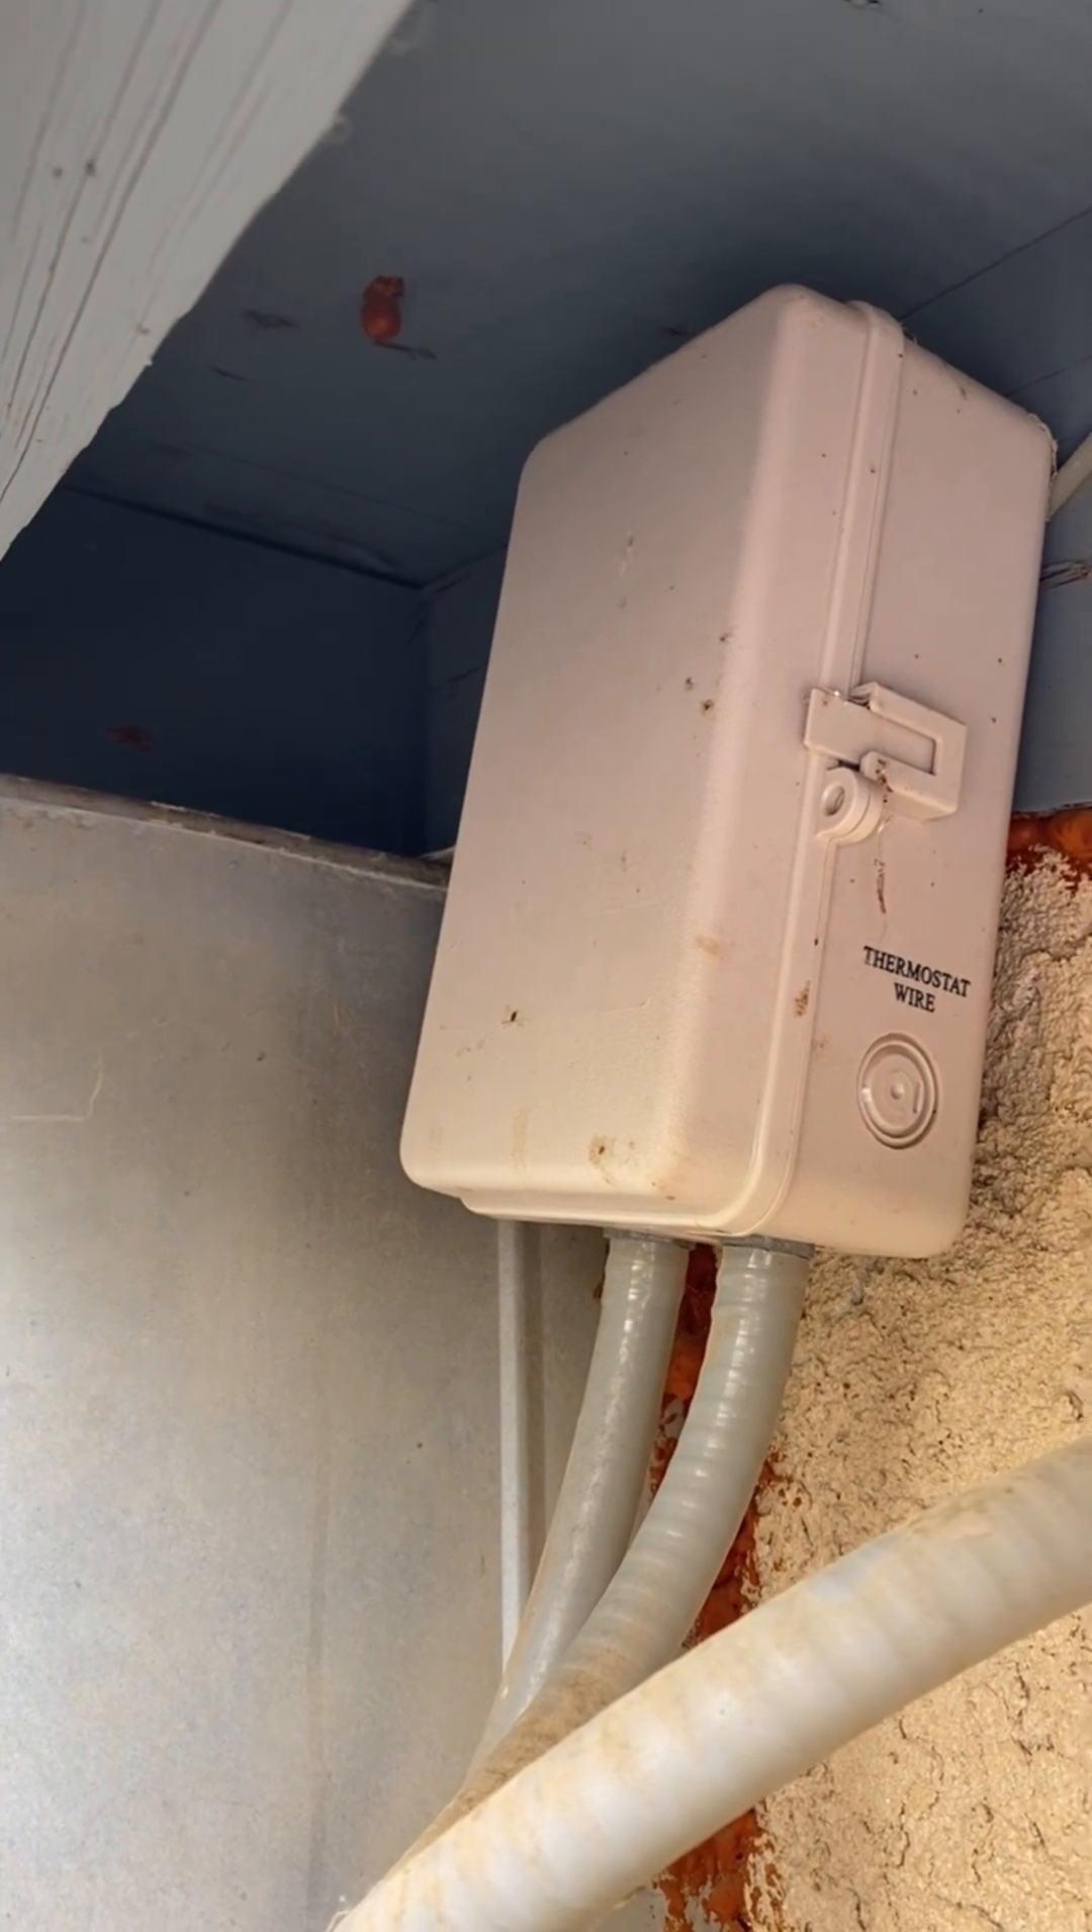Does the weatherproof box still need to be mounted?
No.